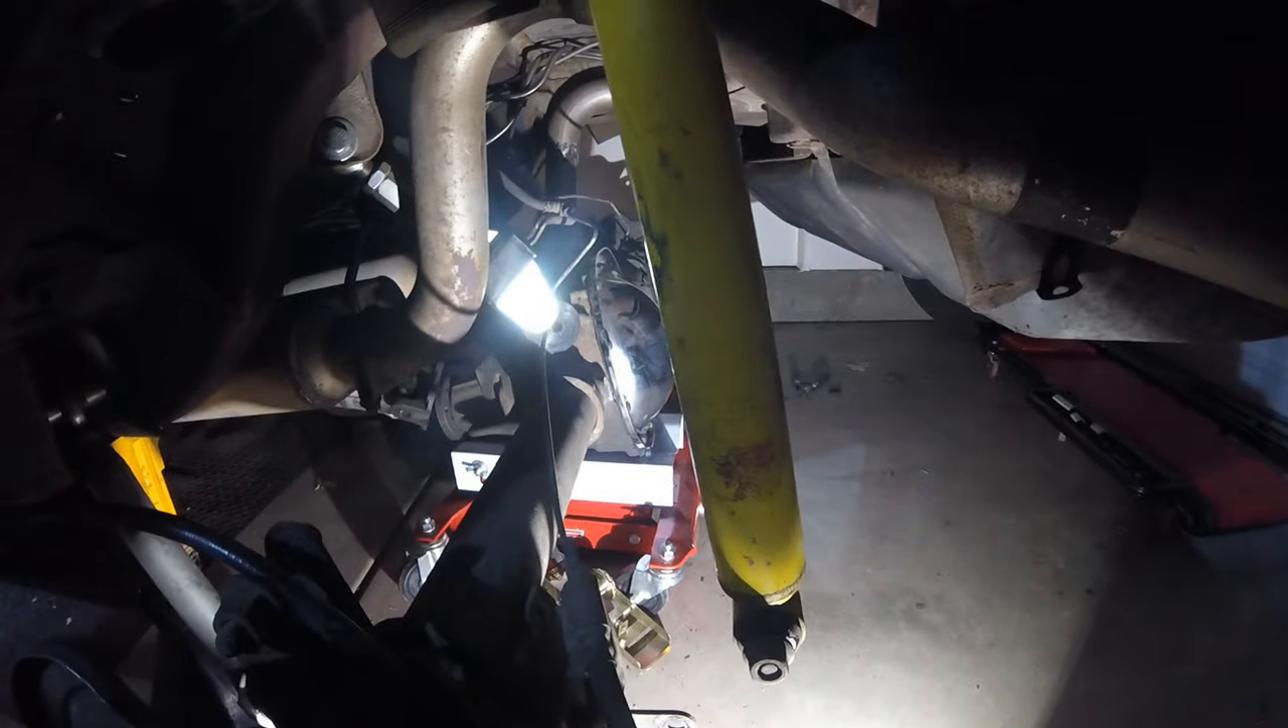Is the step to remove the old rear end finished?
No.